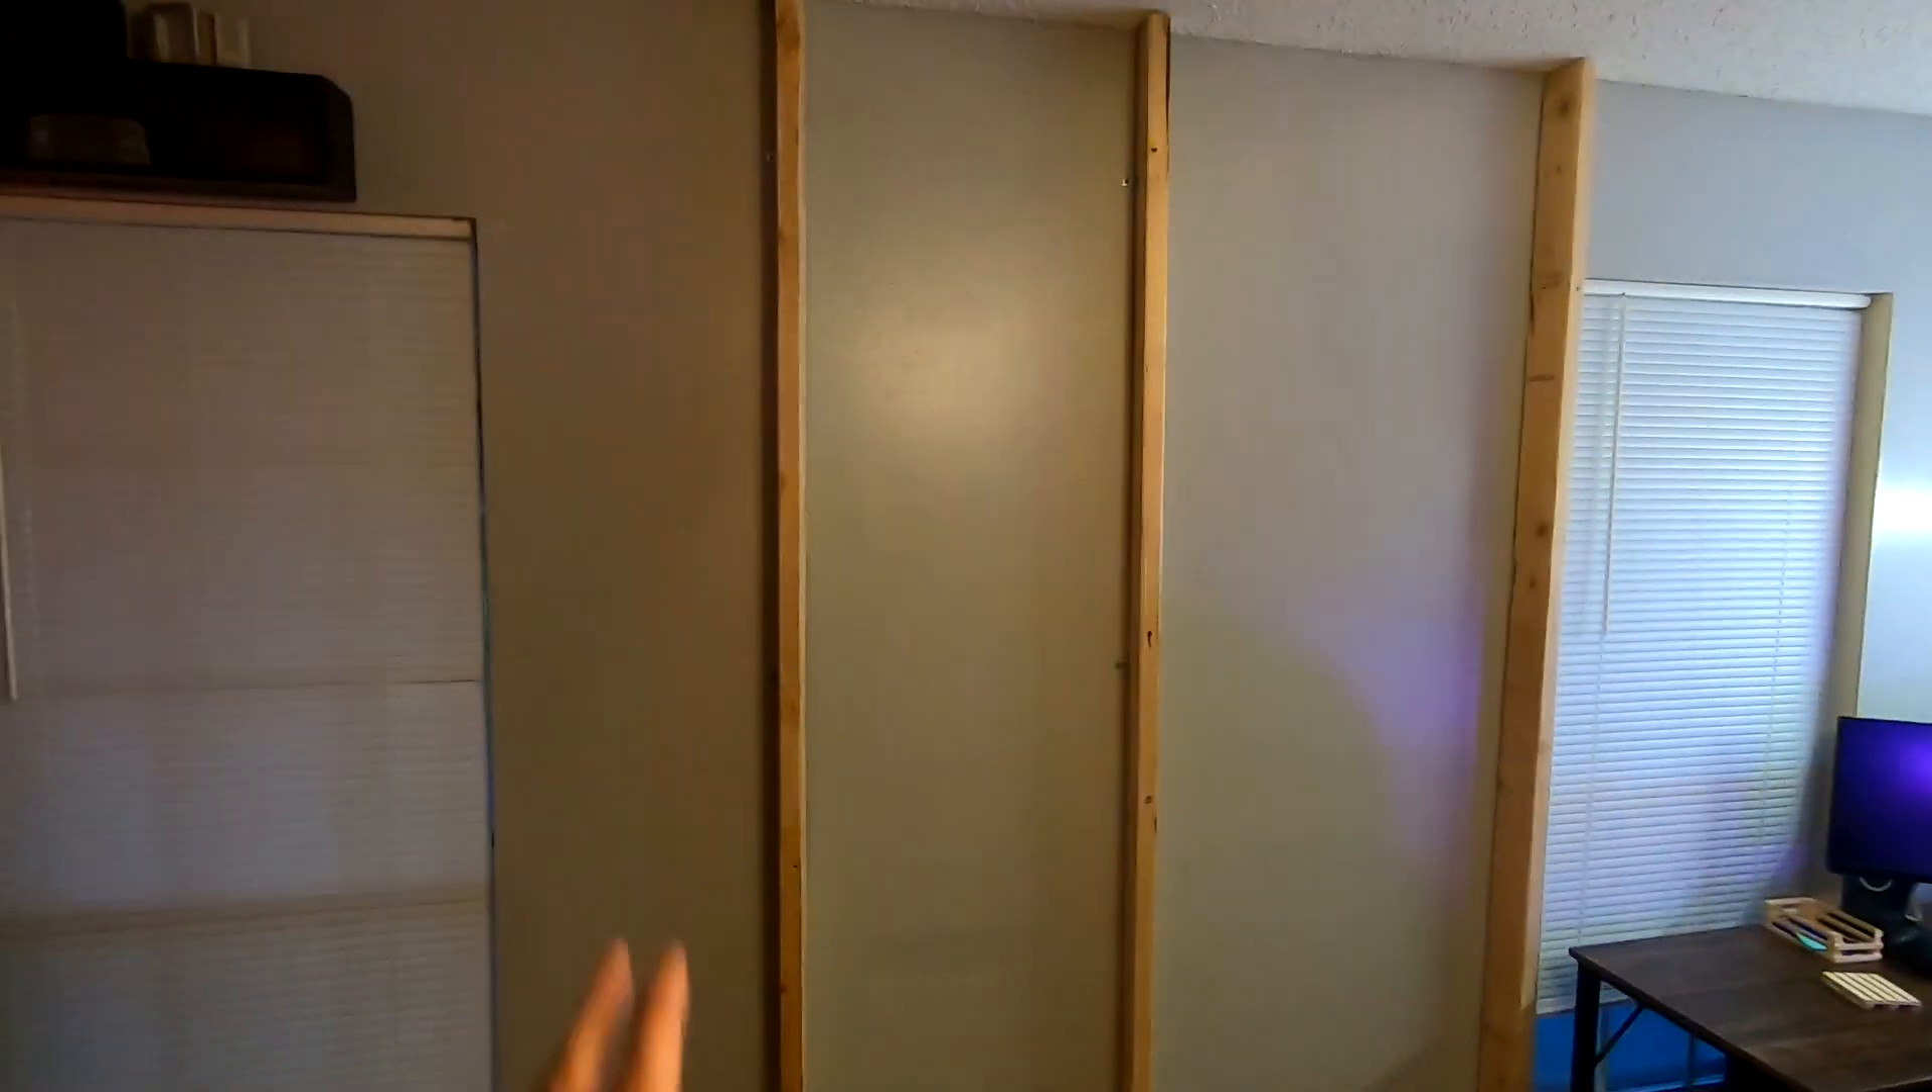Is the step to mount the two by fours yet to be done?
No.